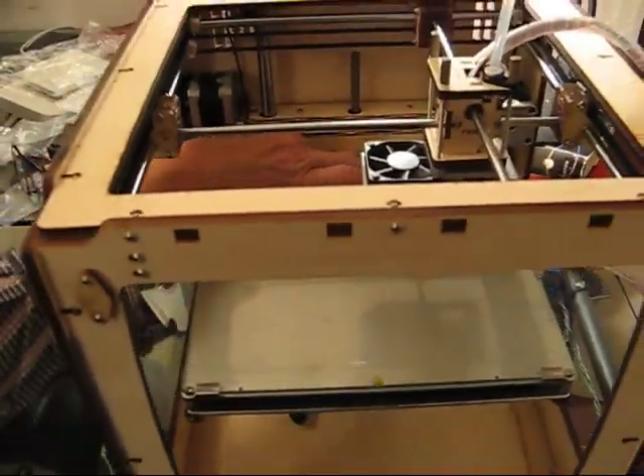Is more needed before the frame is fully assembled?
No.